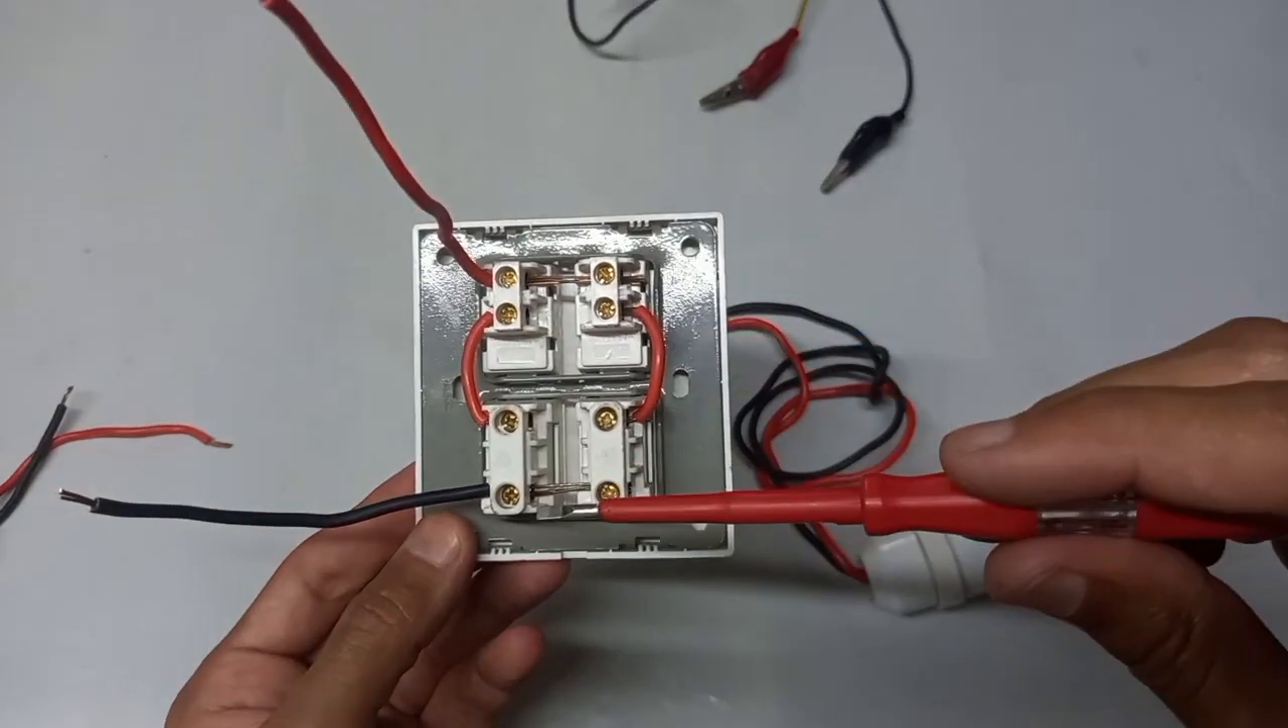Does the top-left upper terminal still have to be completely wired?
No.